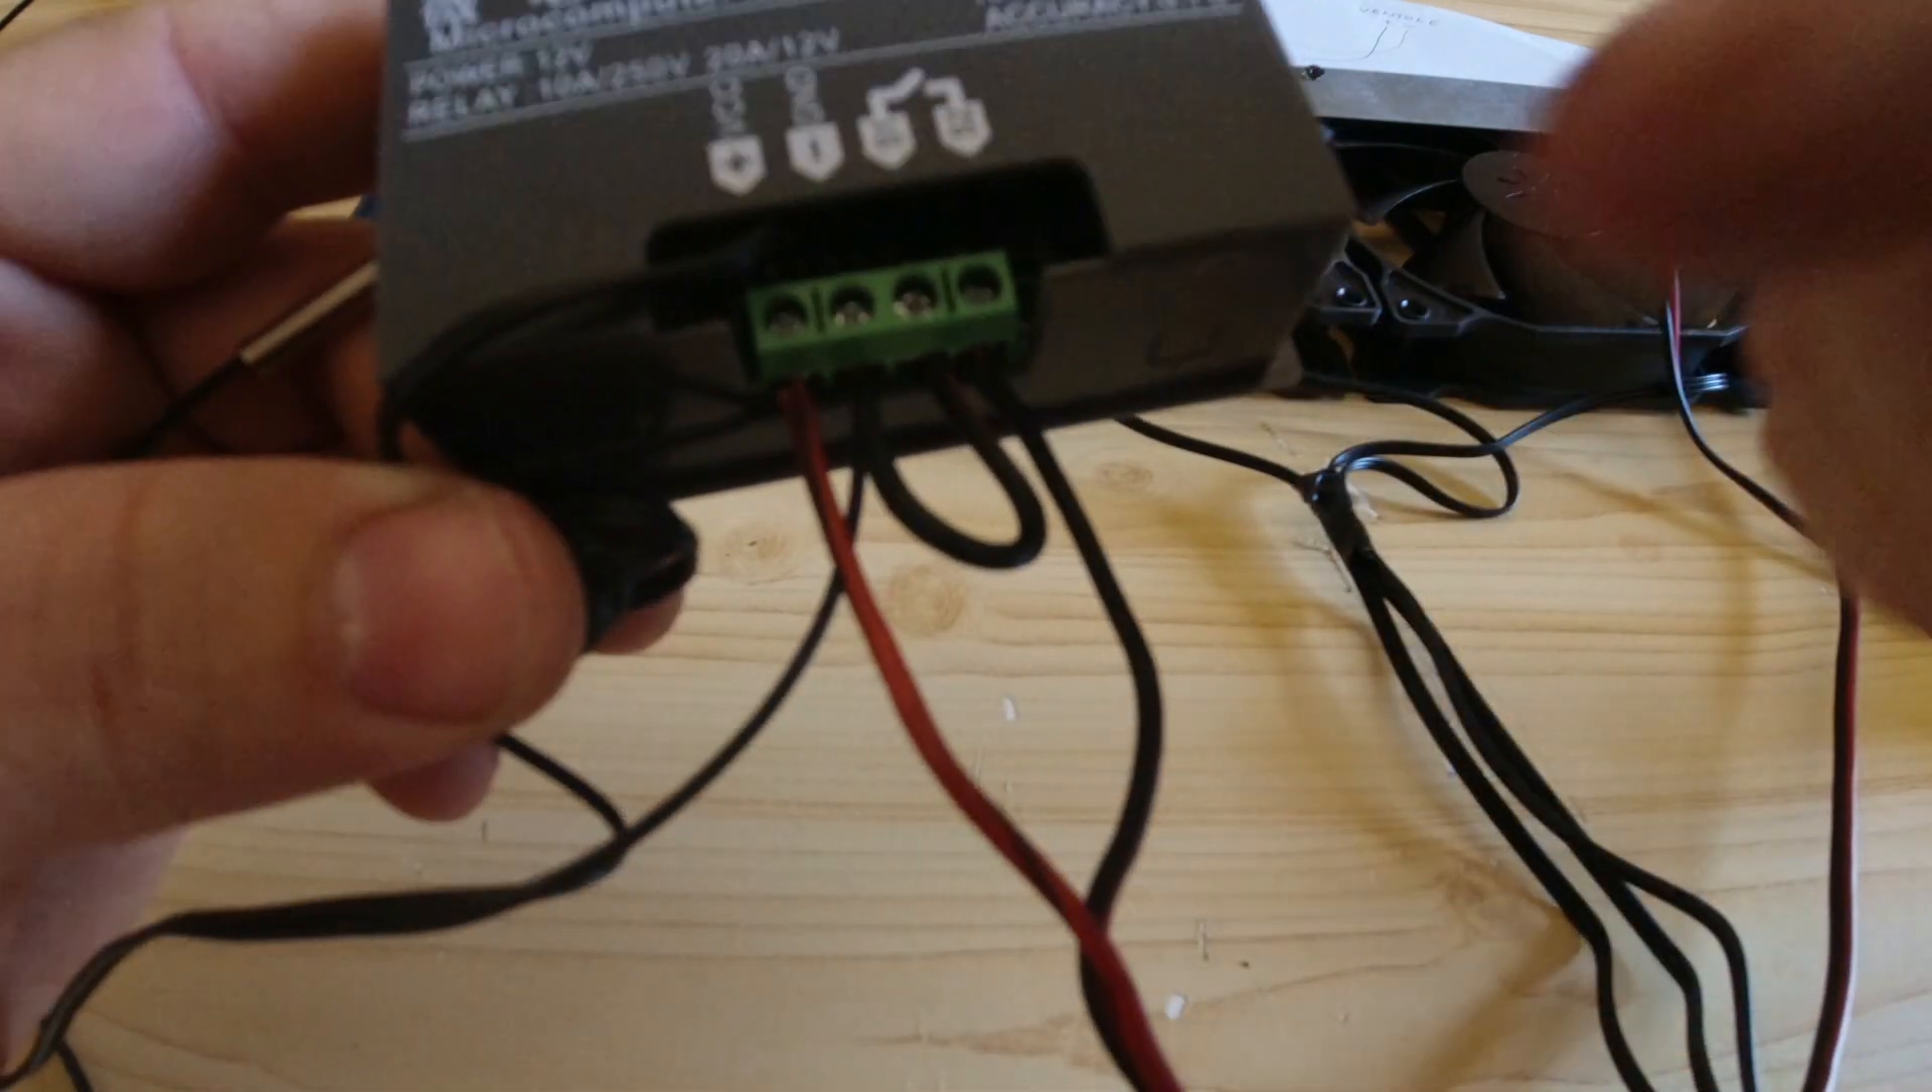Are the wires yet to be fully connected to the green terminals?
No.